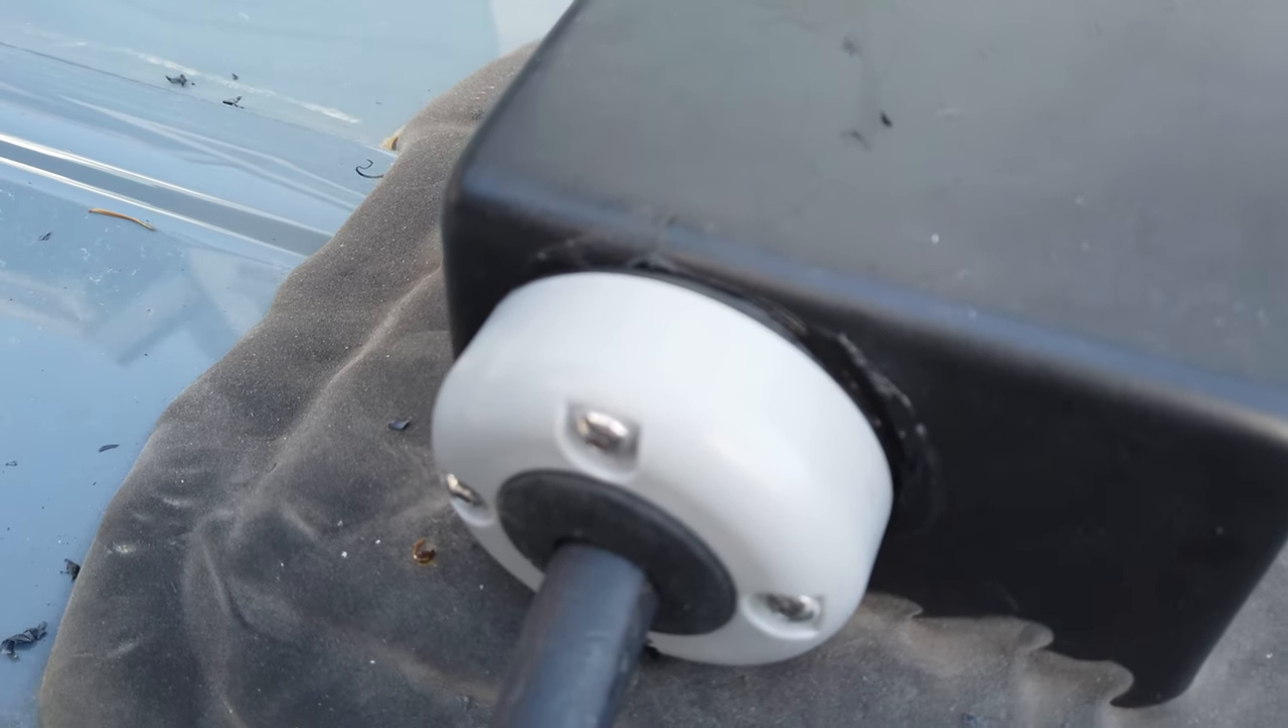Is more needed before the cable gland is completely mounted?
No.